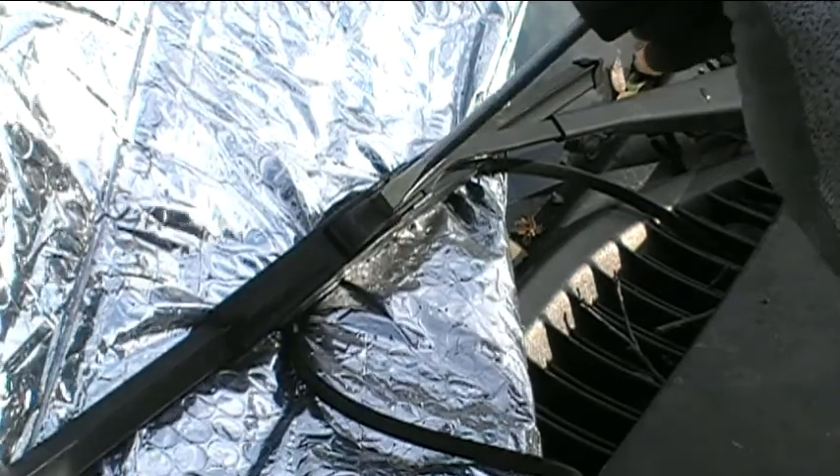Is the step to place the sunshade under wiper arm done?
Yes.